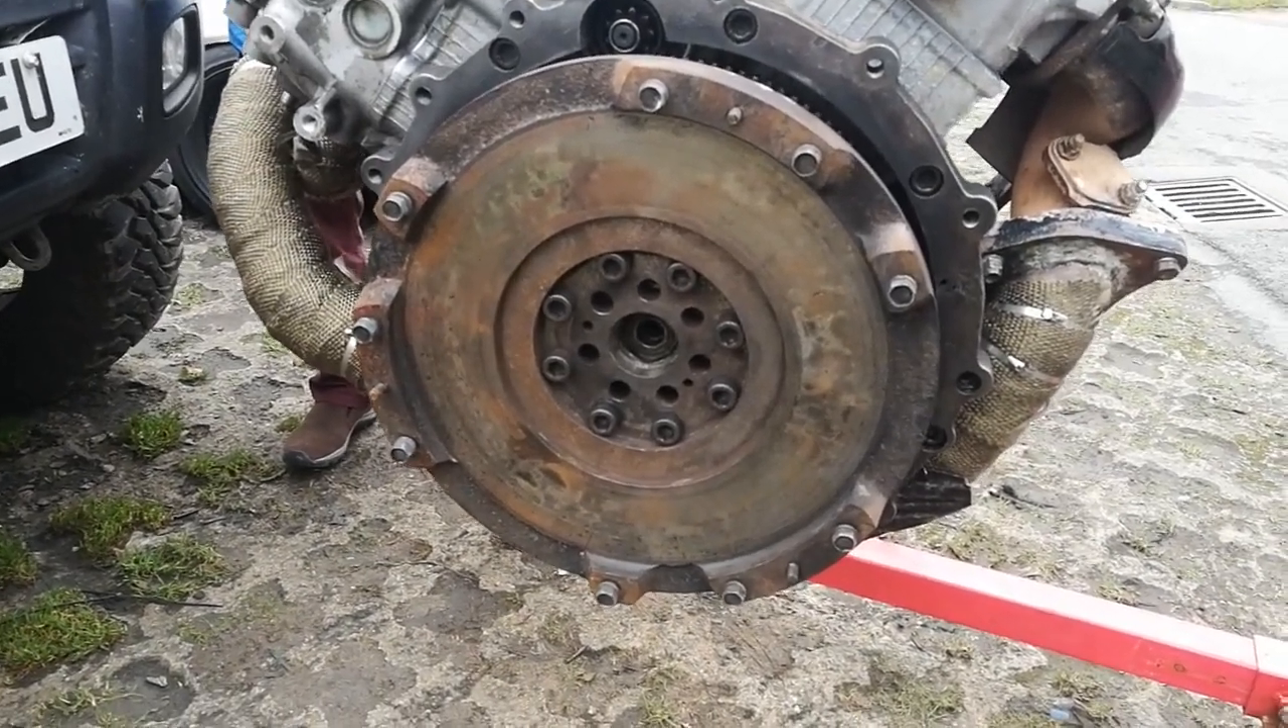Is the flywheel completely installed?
Yes.